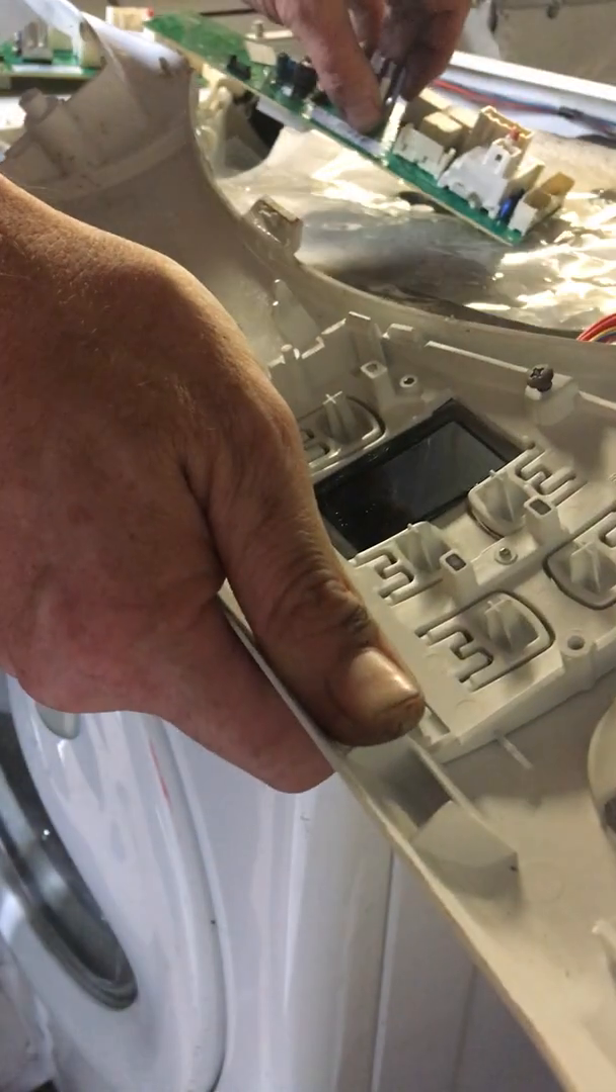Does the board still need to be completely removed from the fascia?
No.